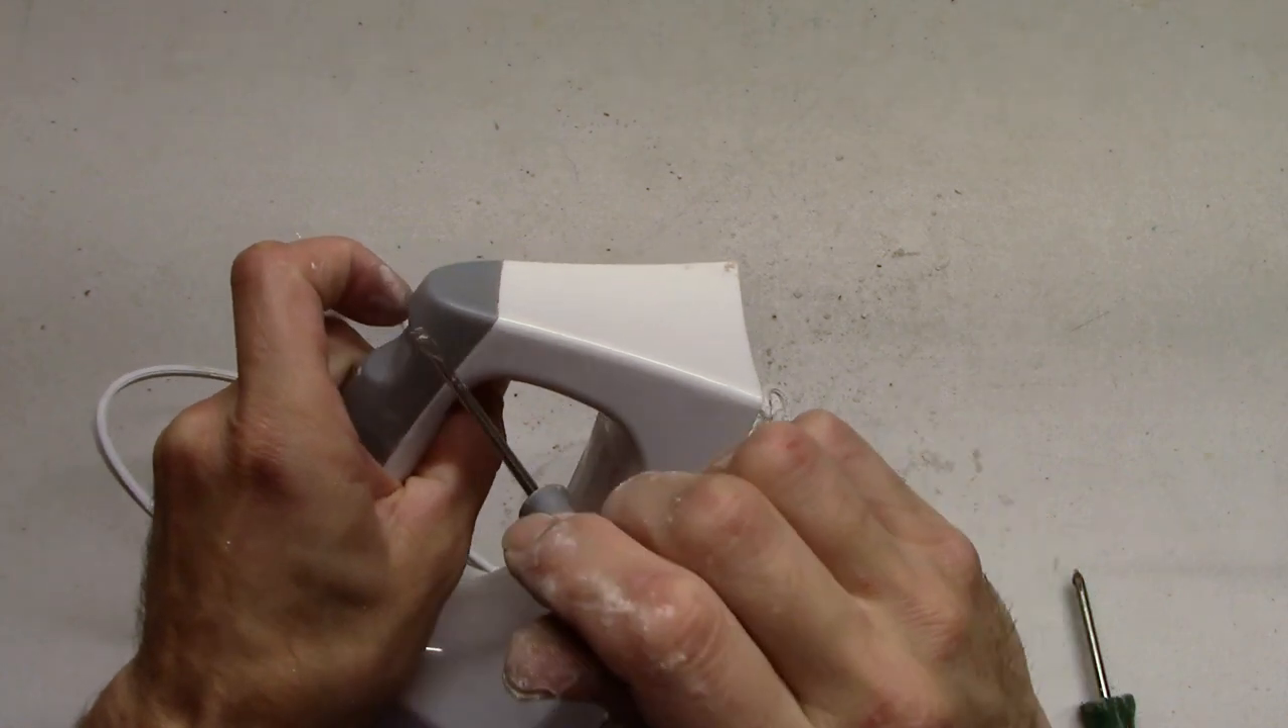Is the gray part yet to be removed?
Yes.